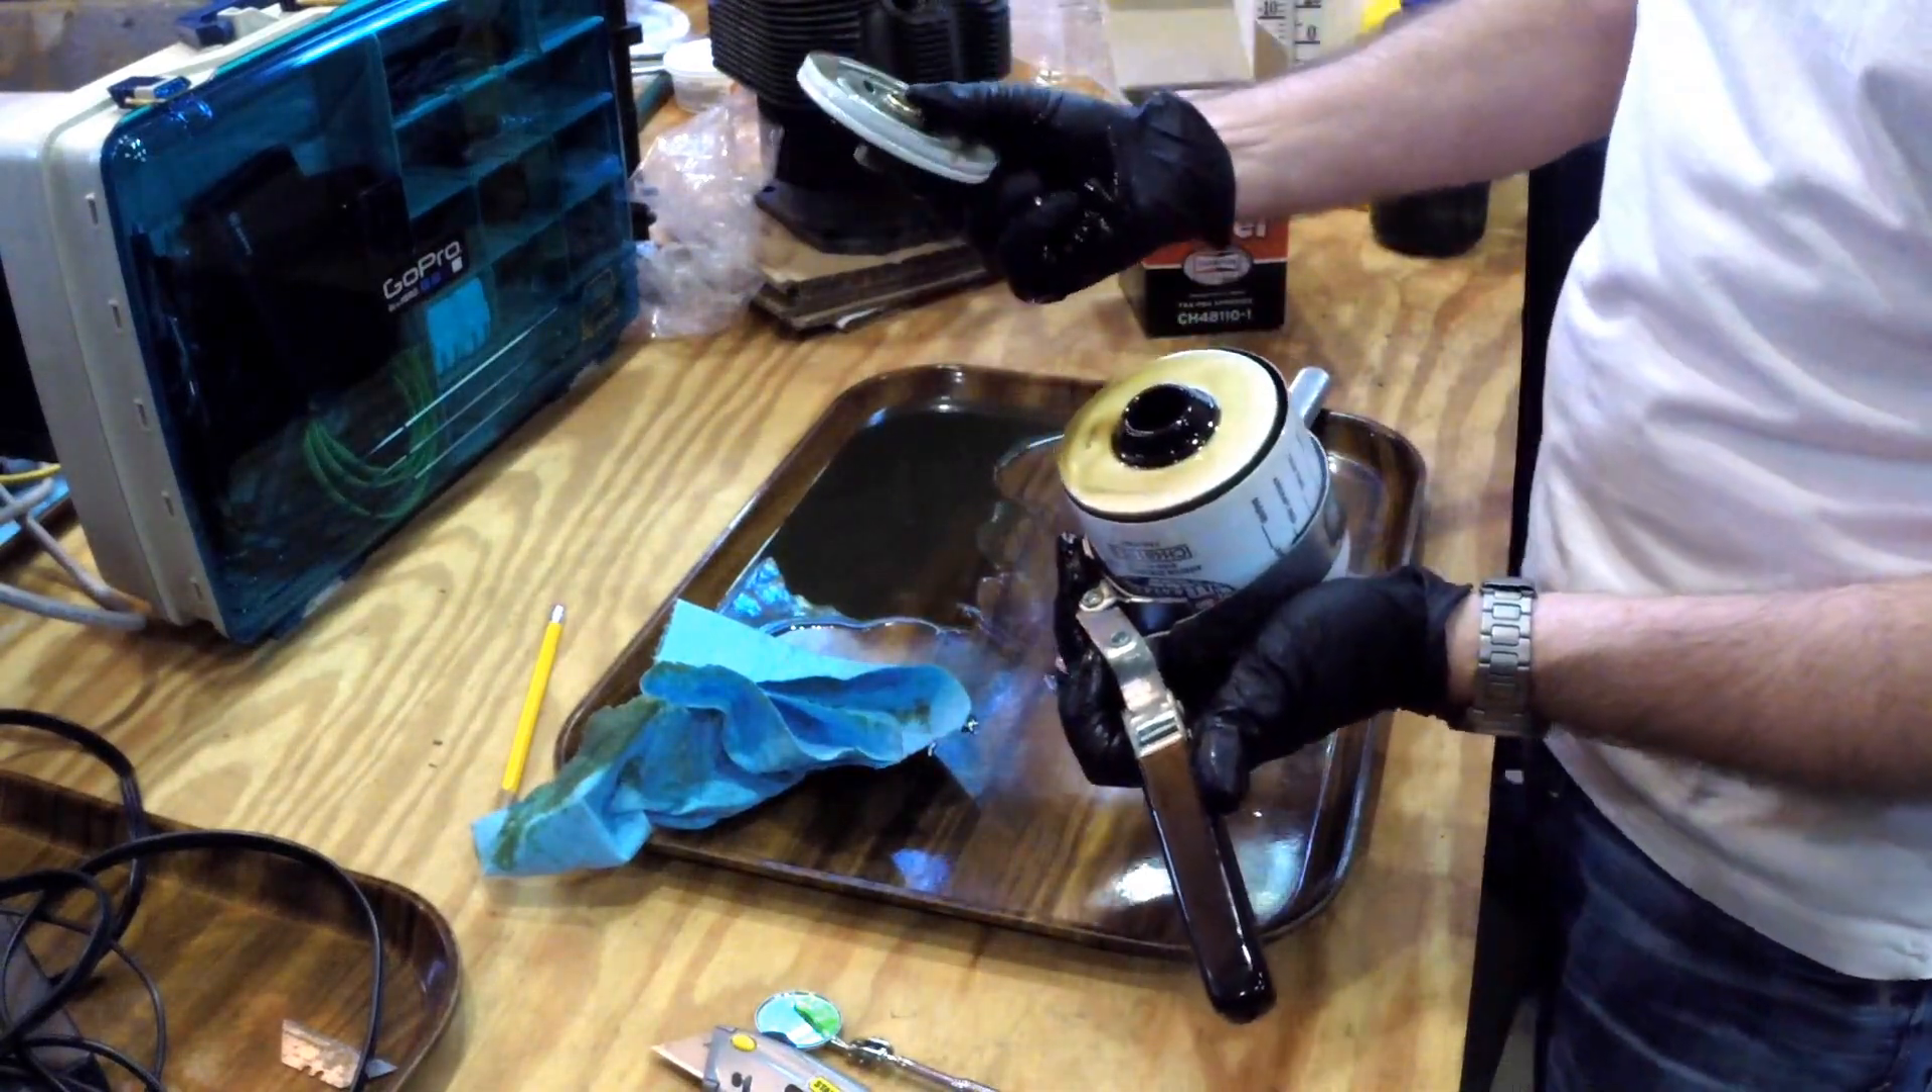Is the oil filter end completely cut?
Yes.